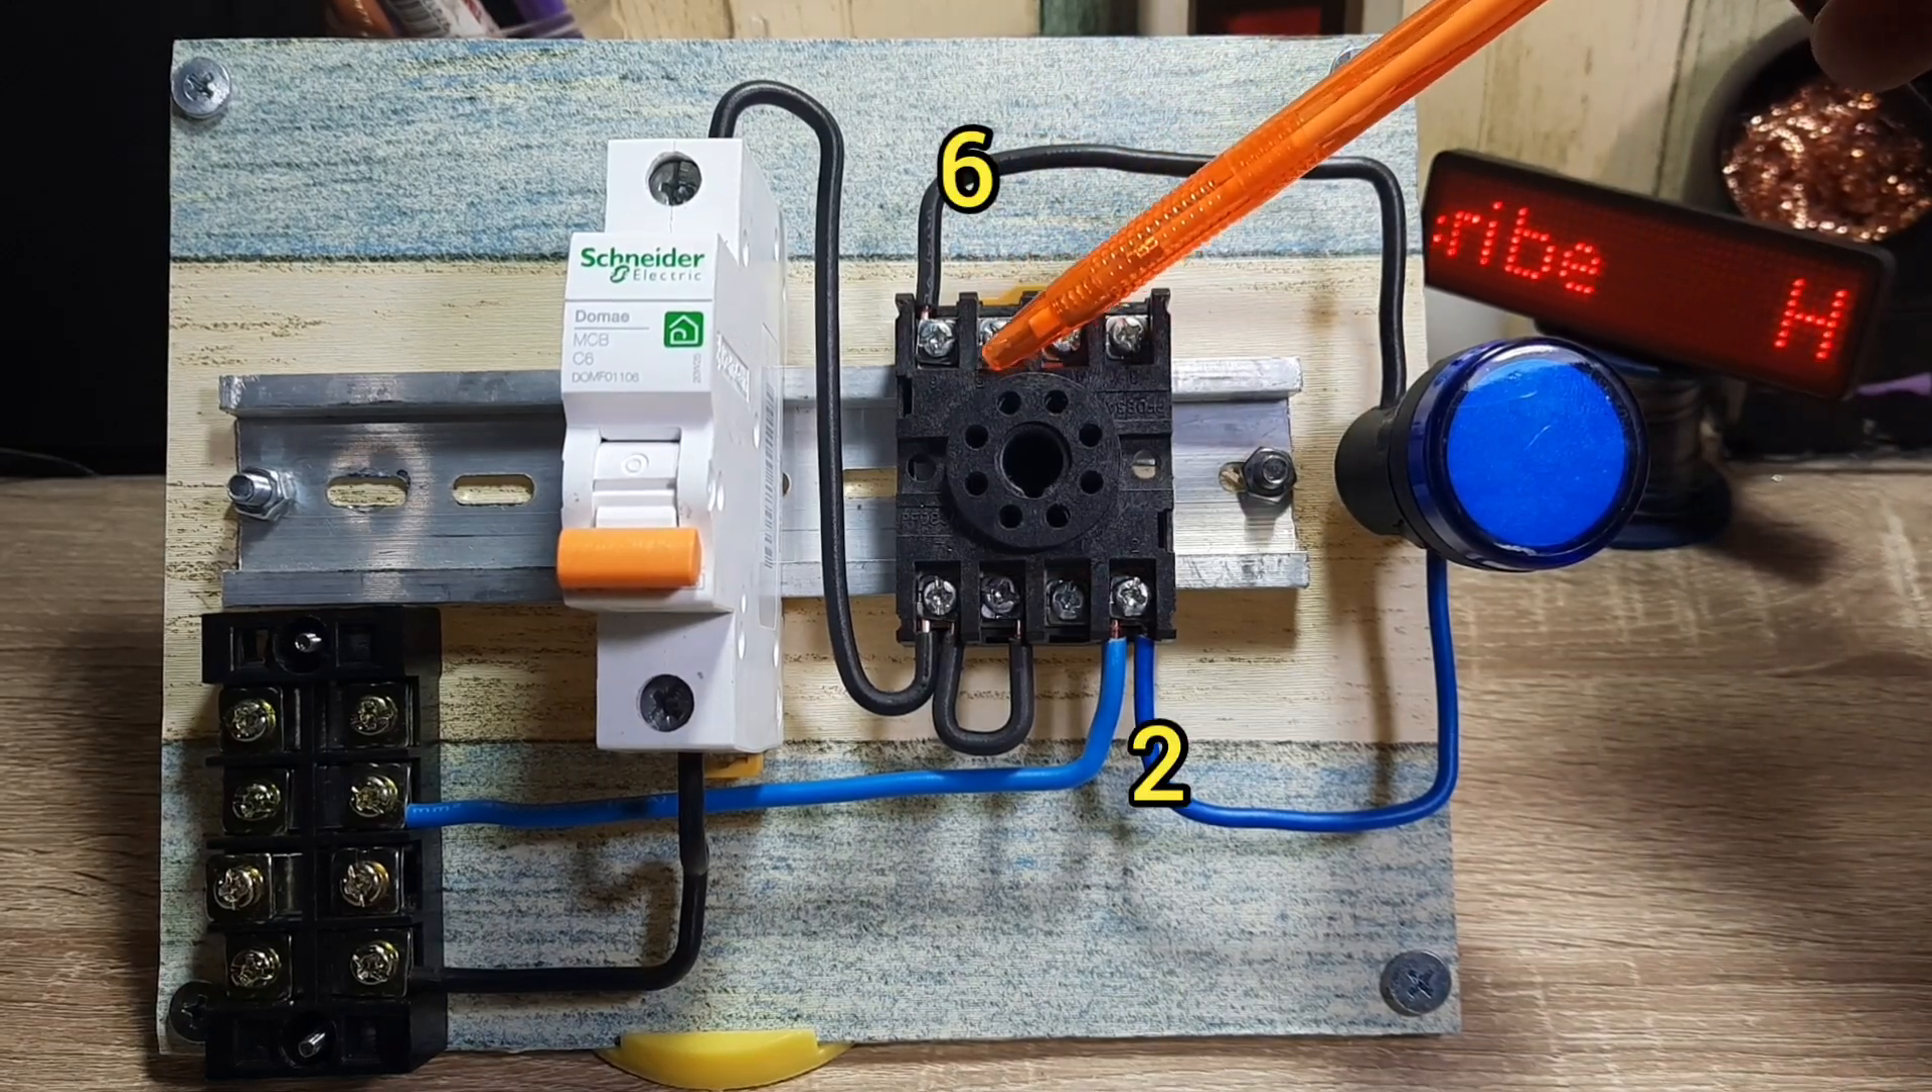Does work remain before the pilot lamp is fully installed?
No.